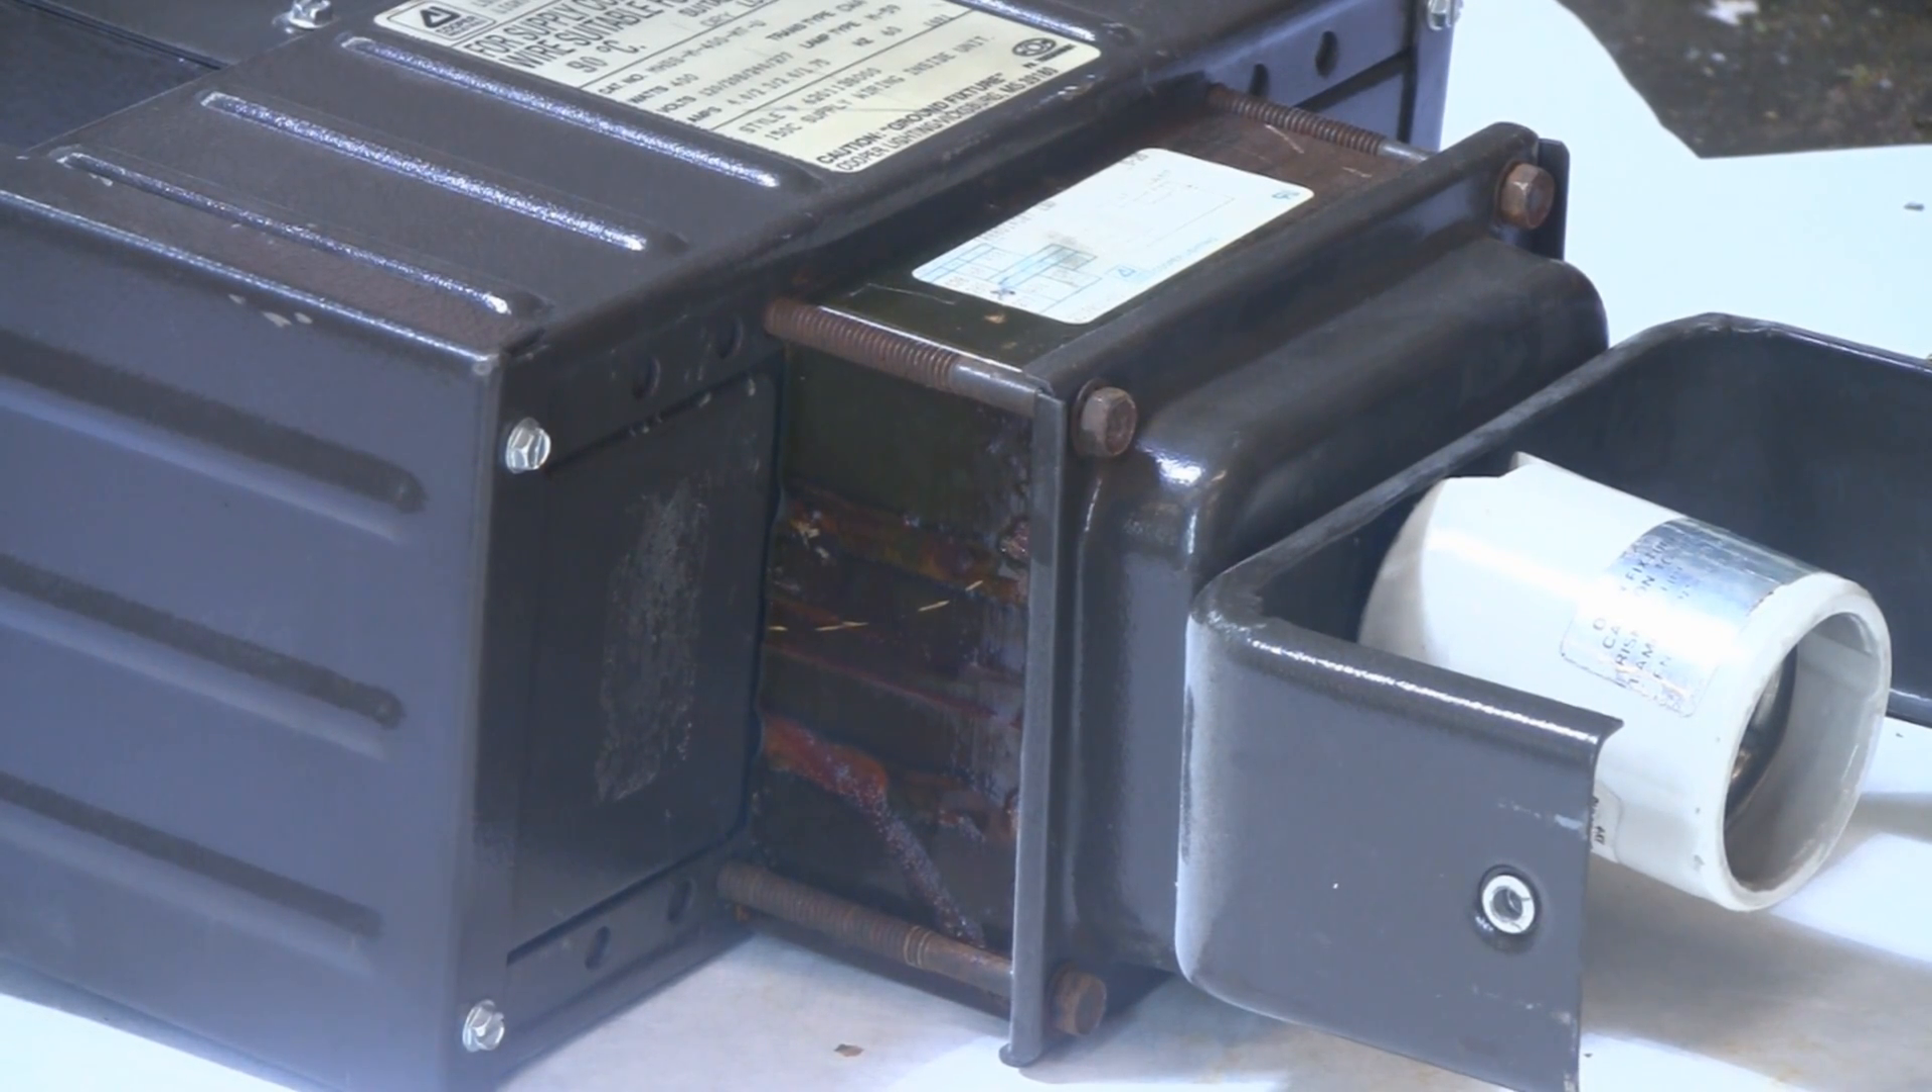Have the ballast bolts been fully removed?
No.